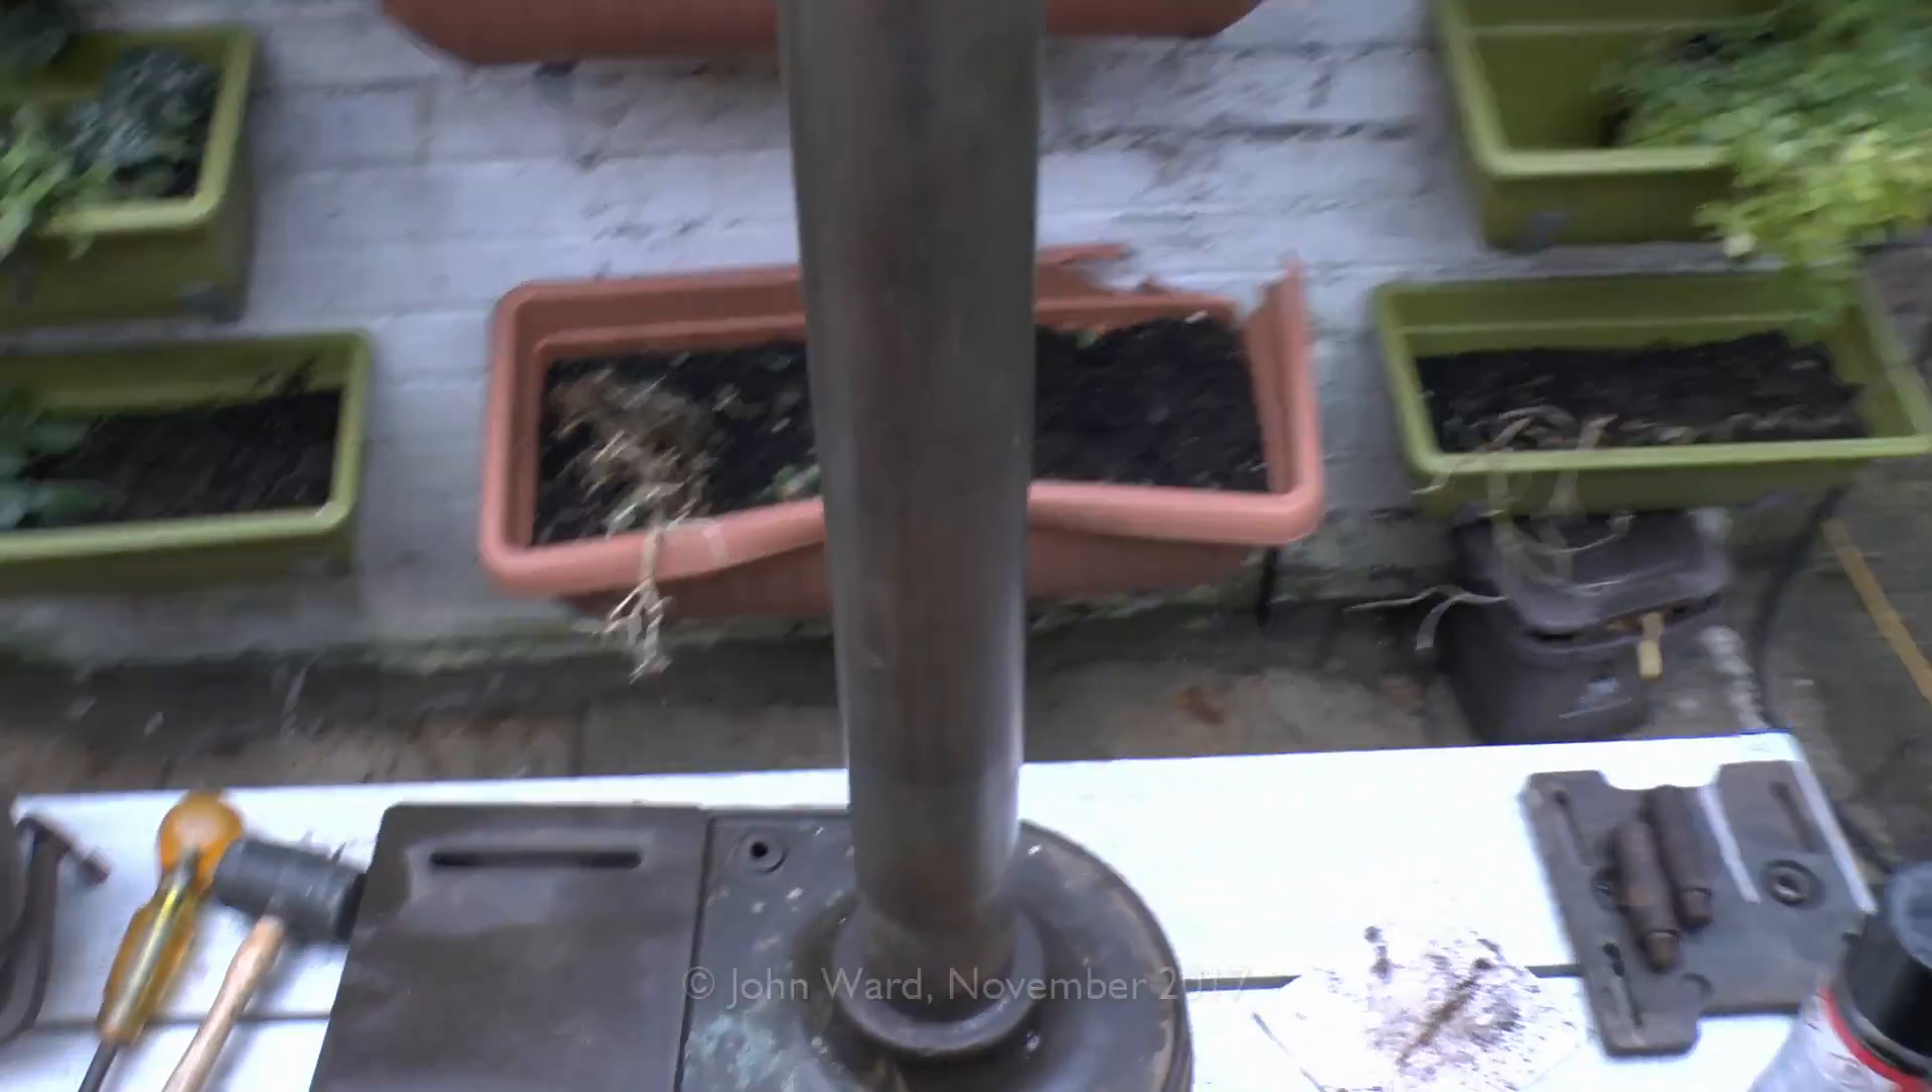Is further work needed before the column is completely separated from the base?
Yes.